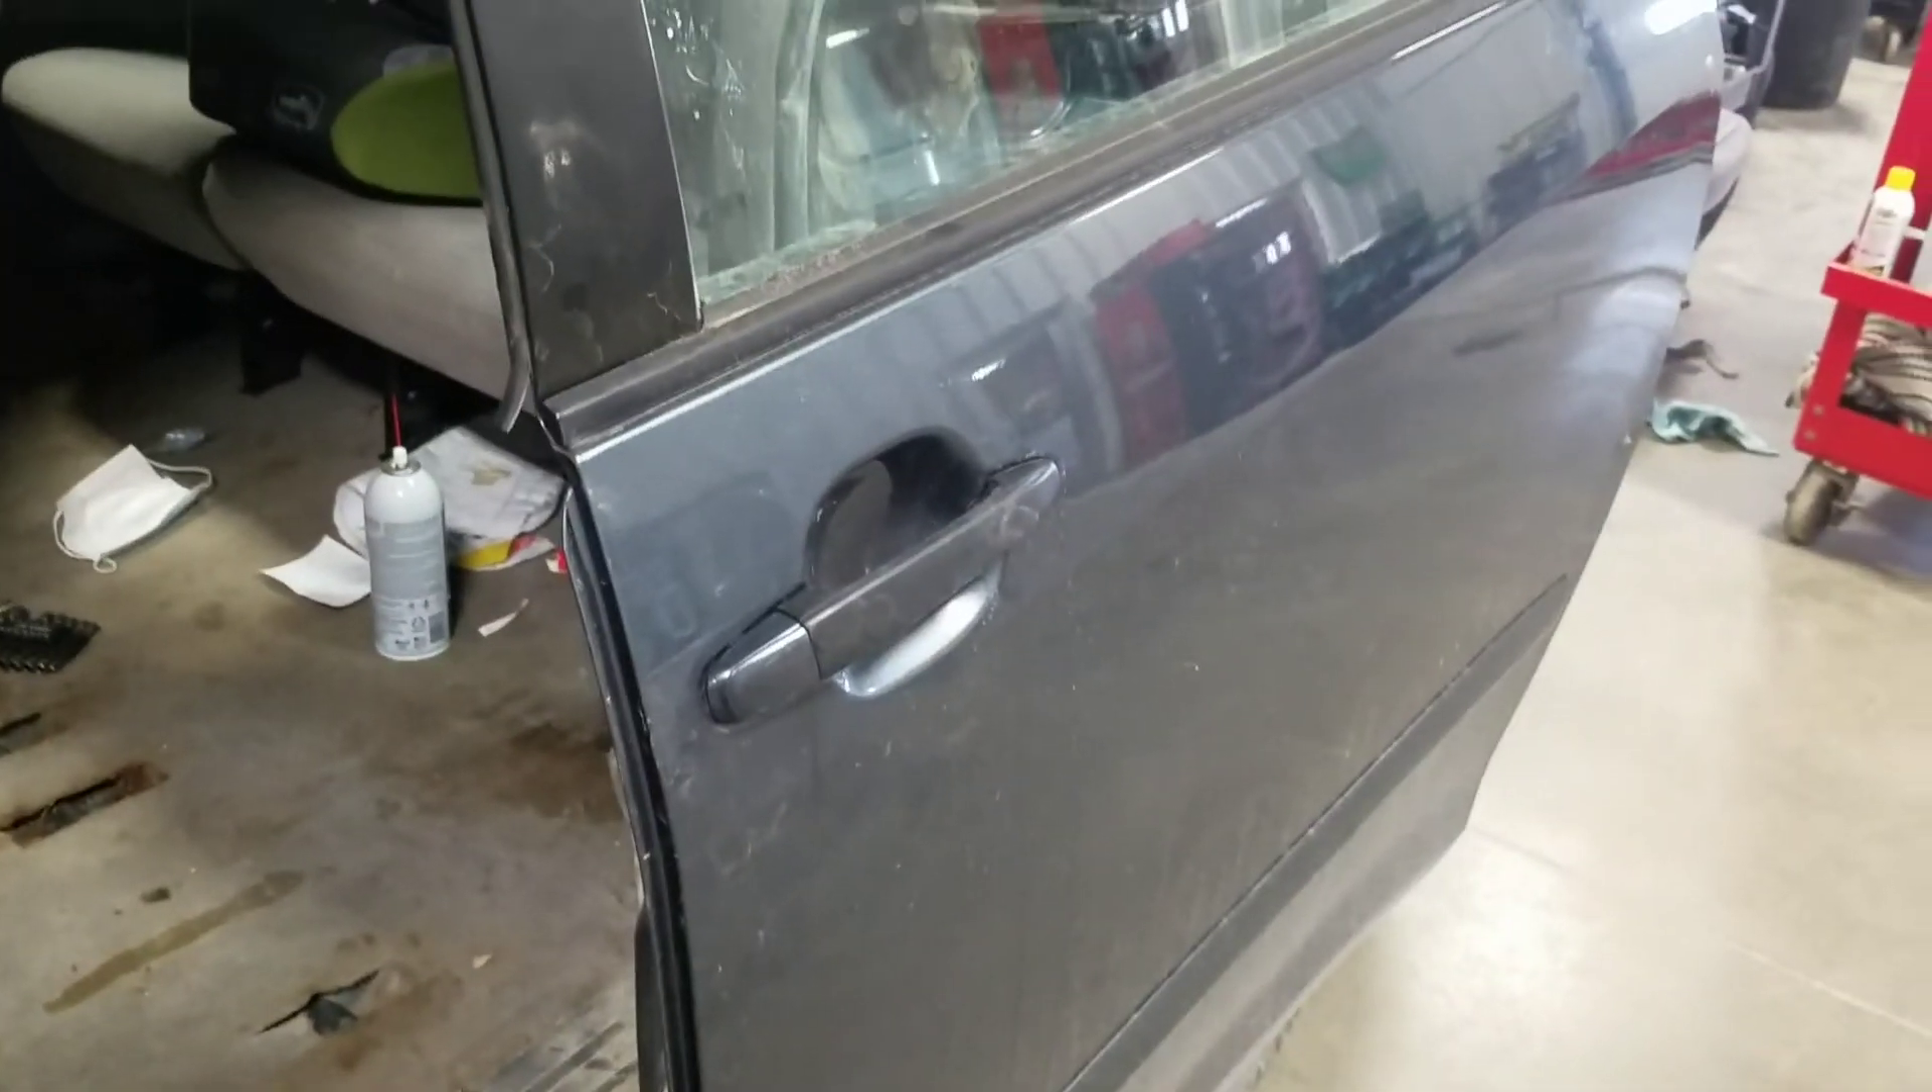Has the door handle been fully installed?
Yes.